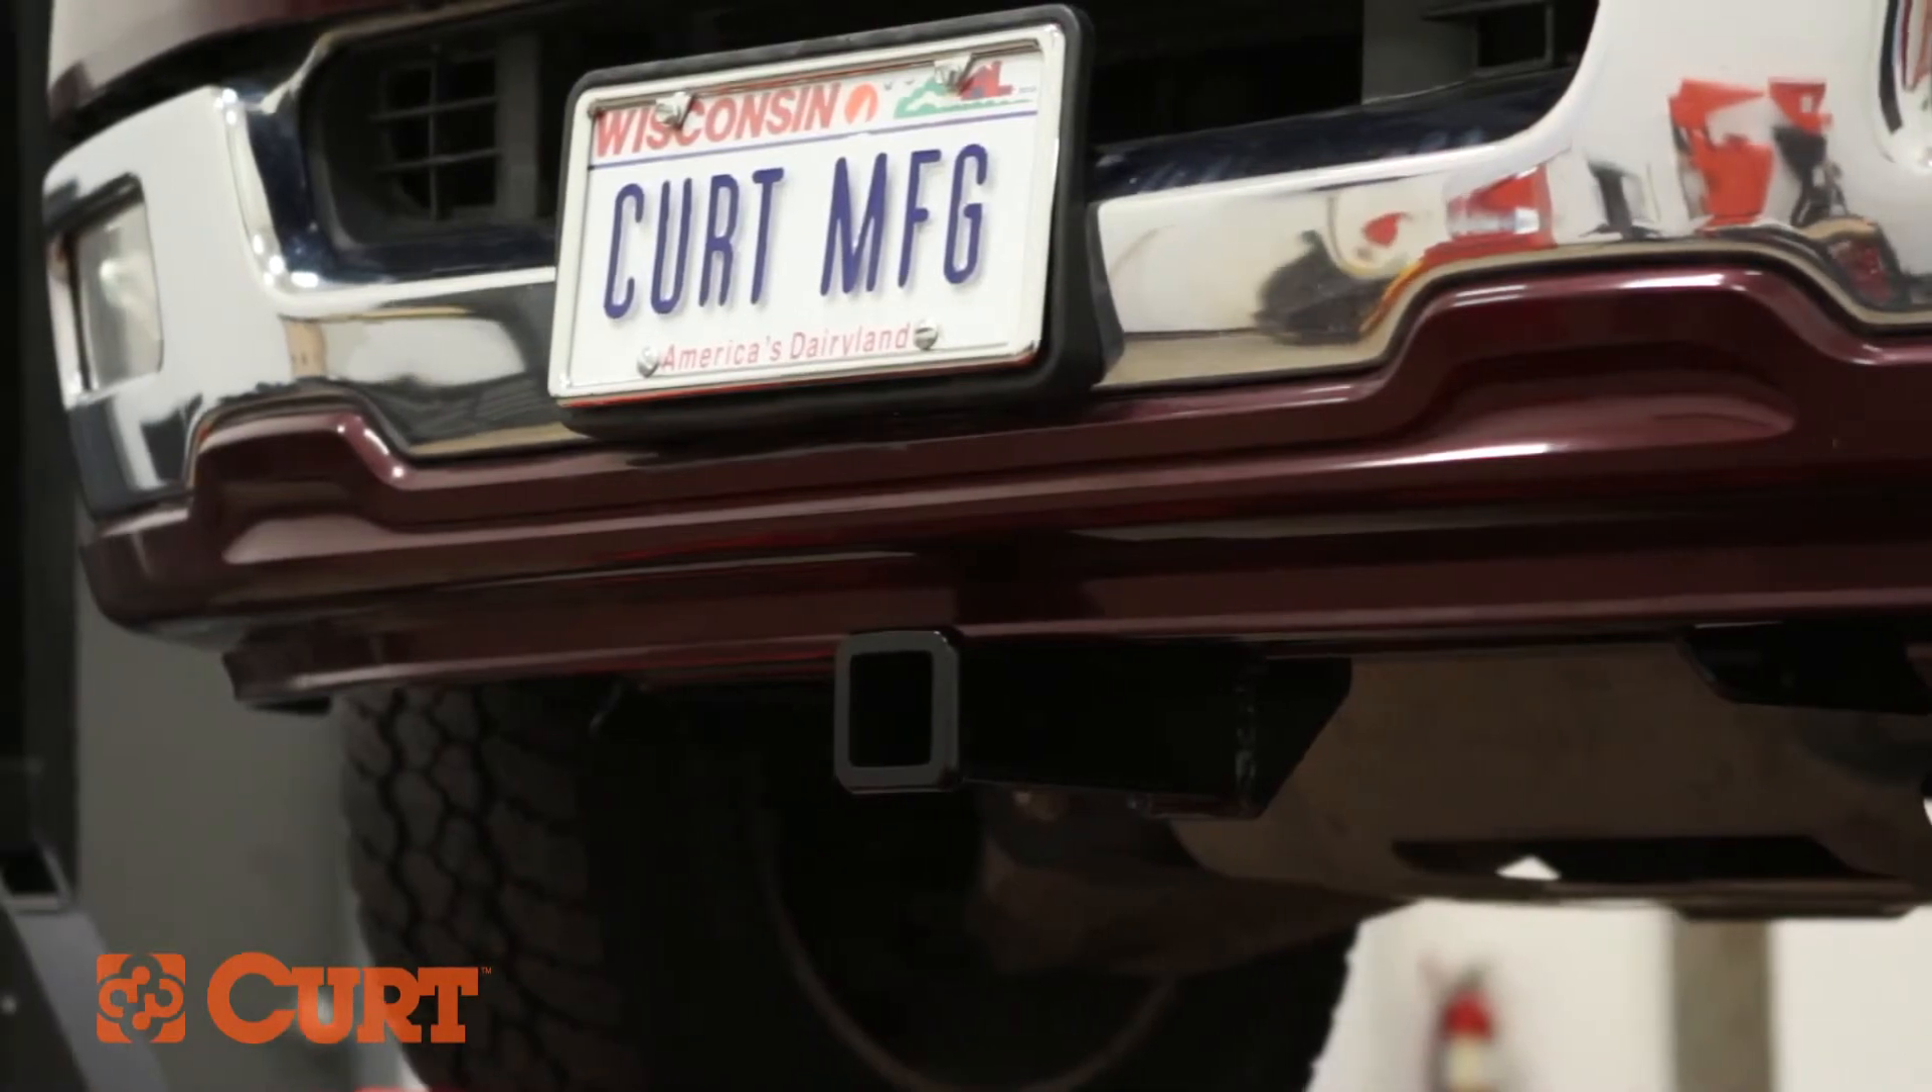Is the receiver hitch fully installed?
Yes.